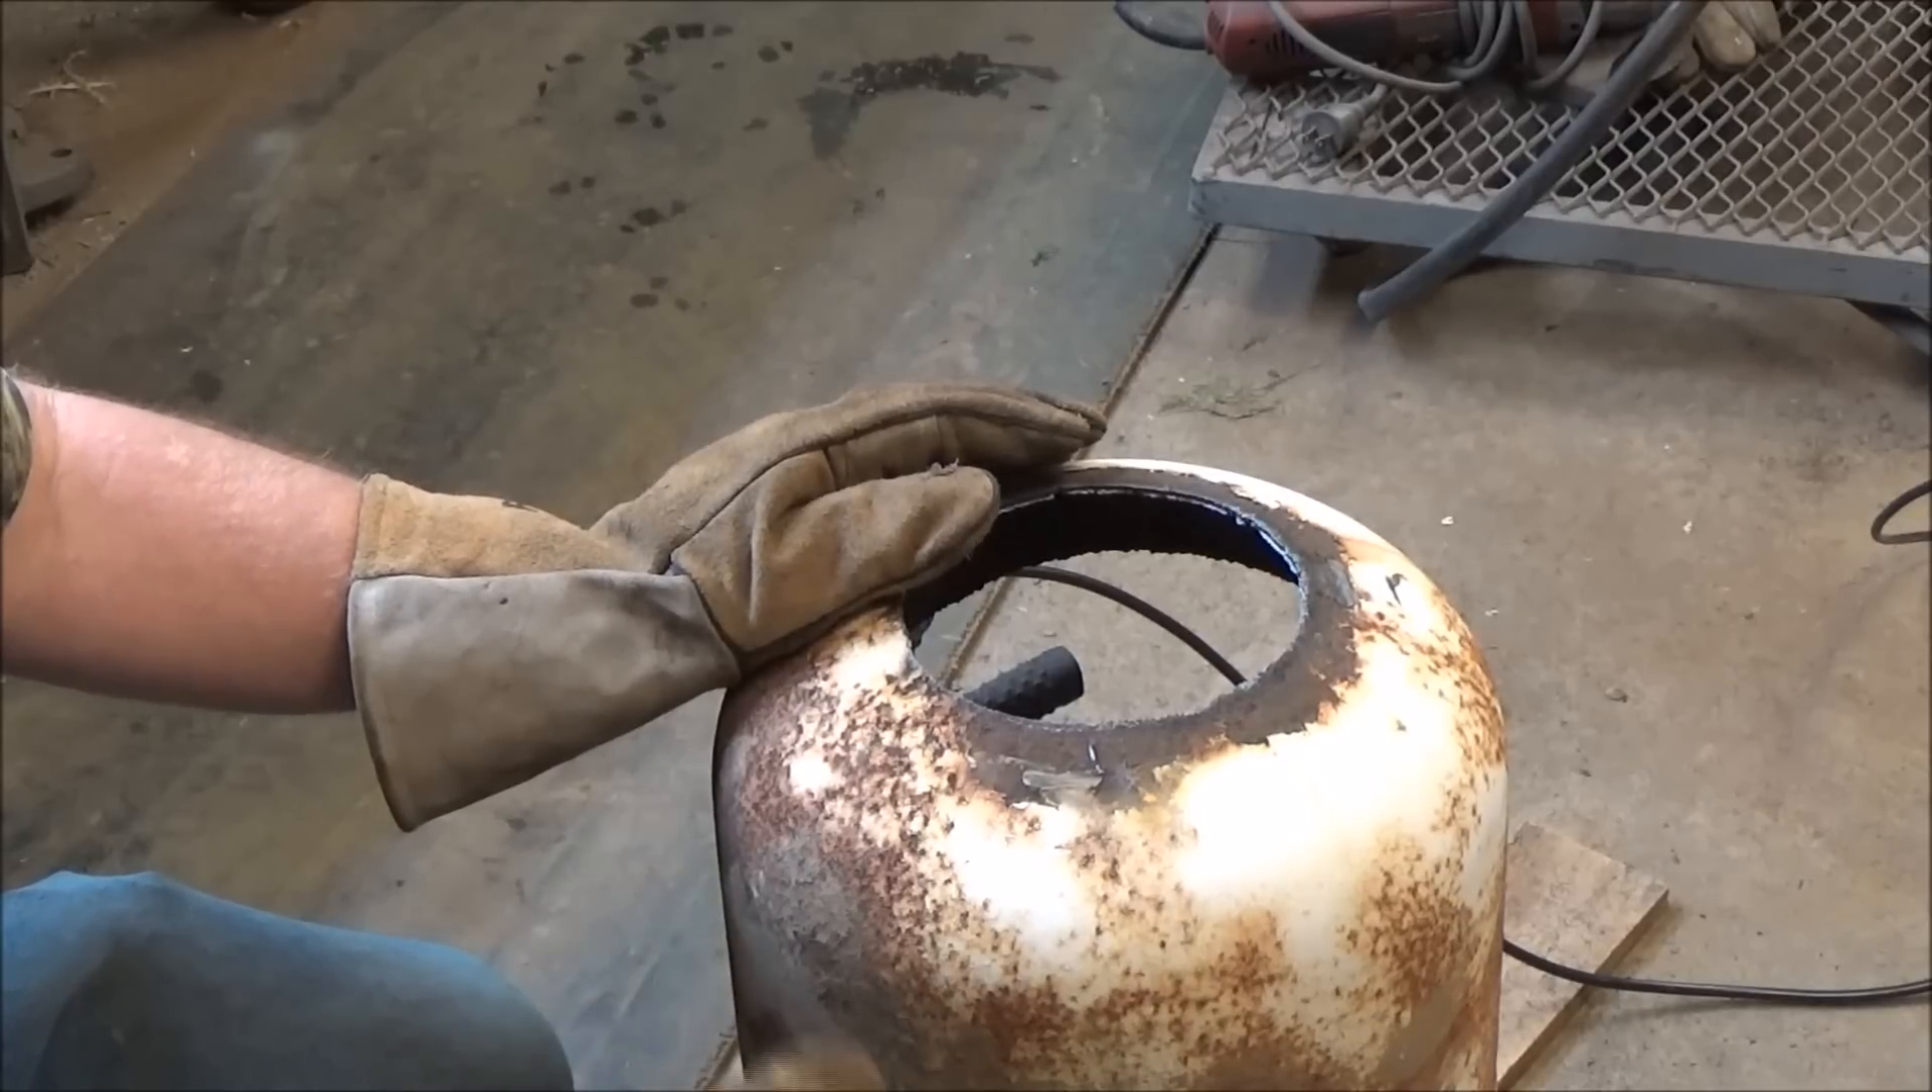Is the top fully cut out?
Yes.